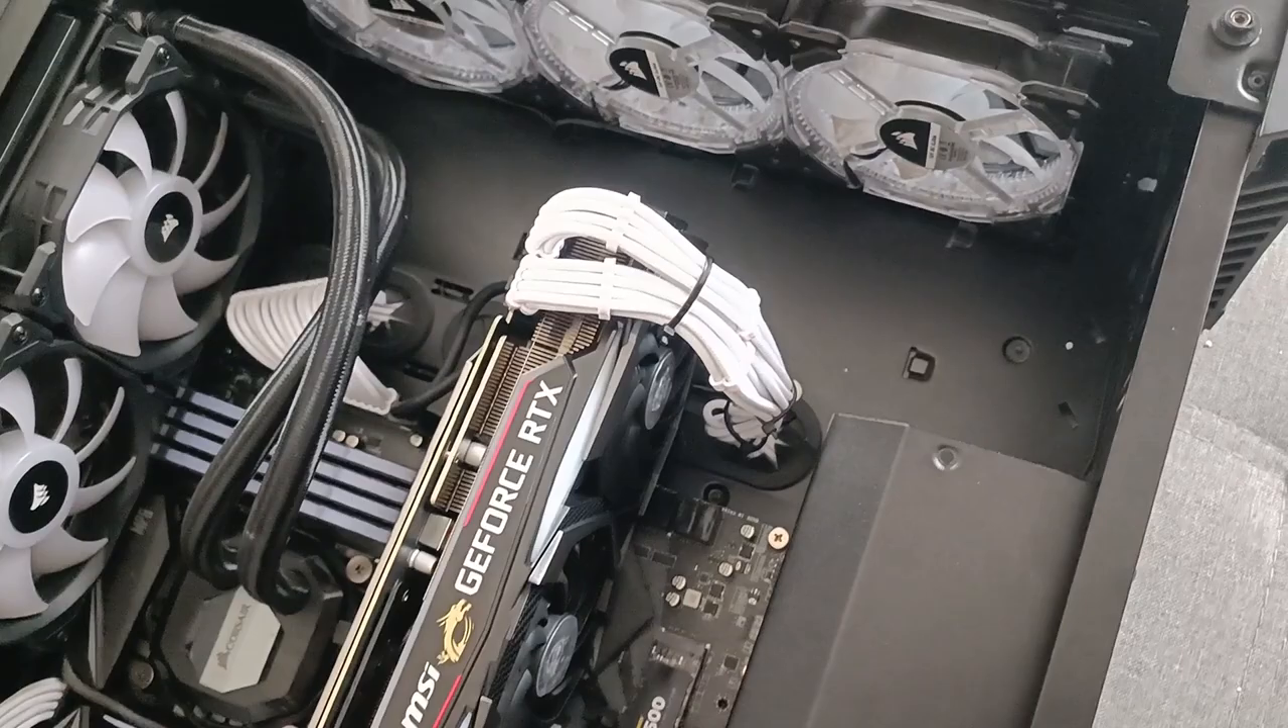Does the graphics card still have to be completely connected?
No.